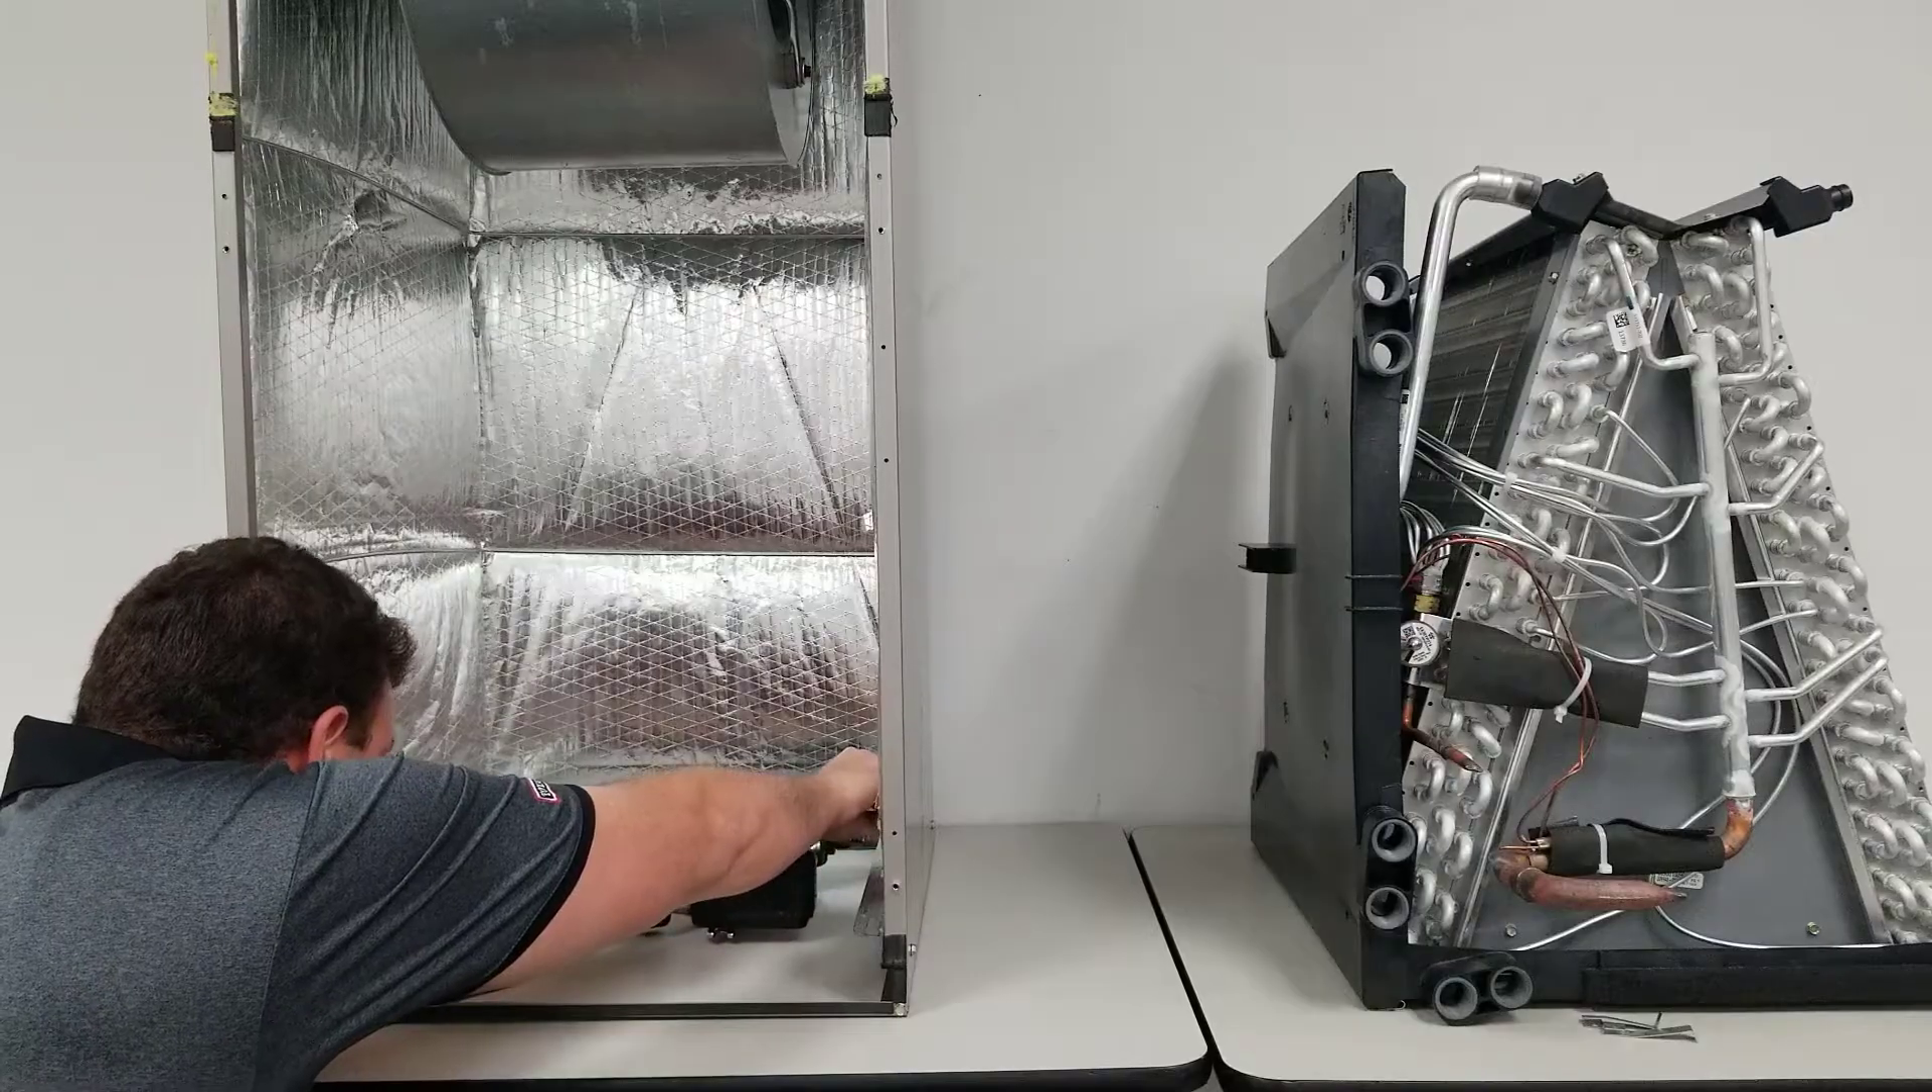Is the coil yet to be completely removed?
No.